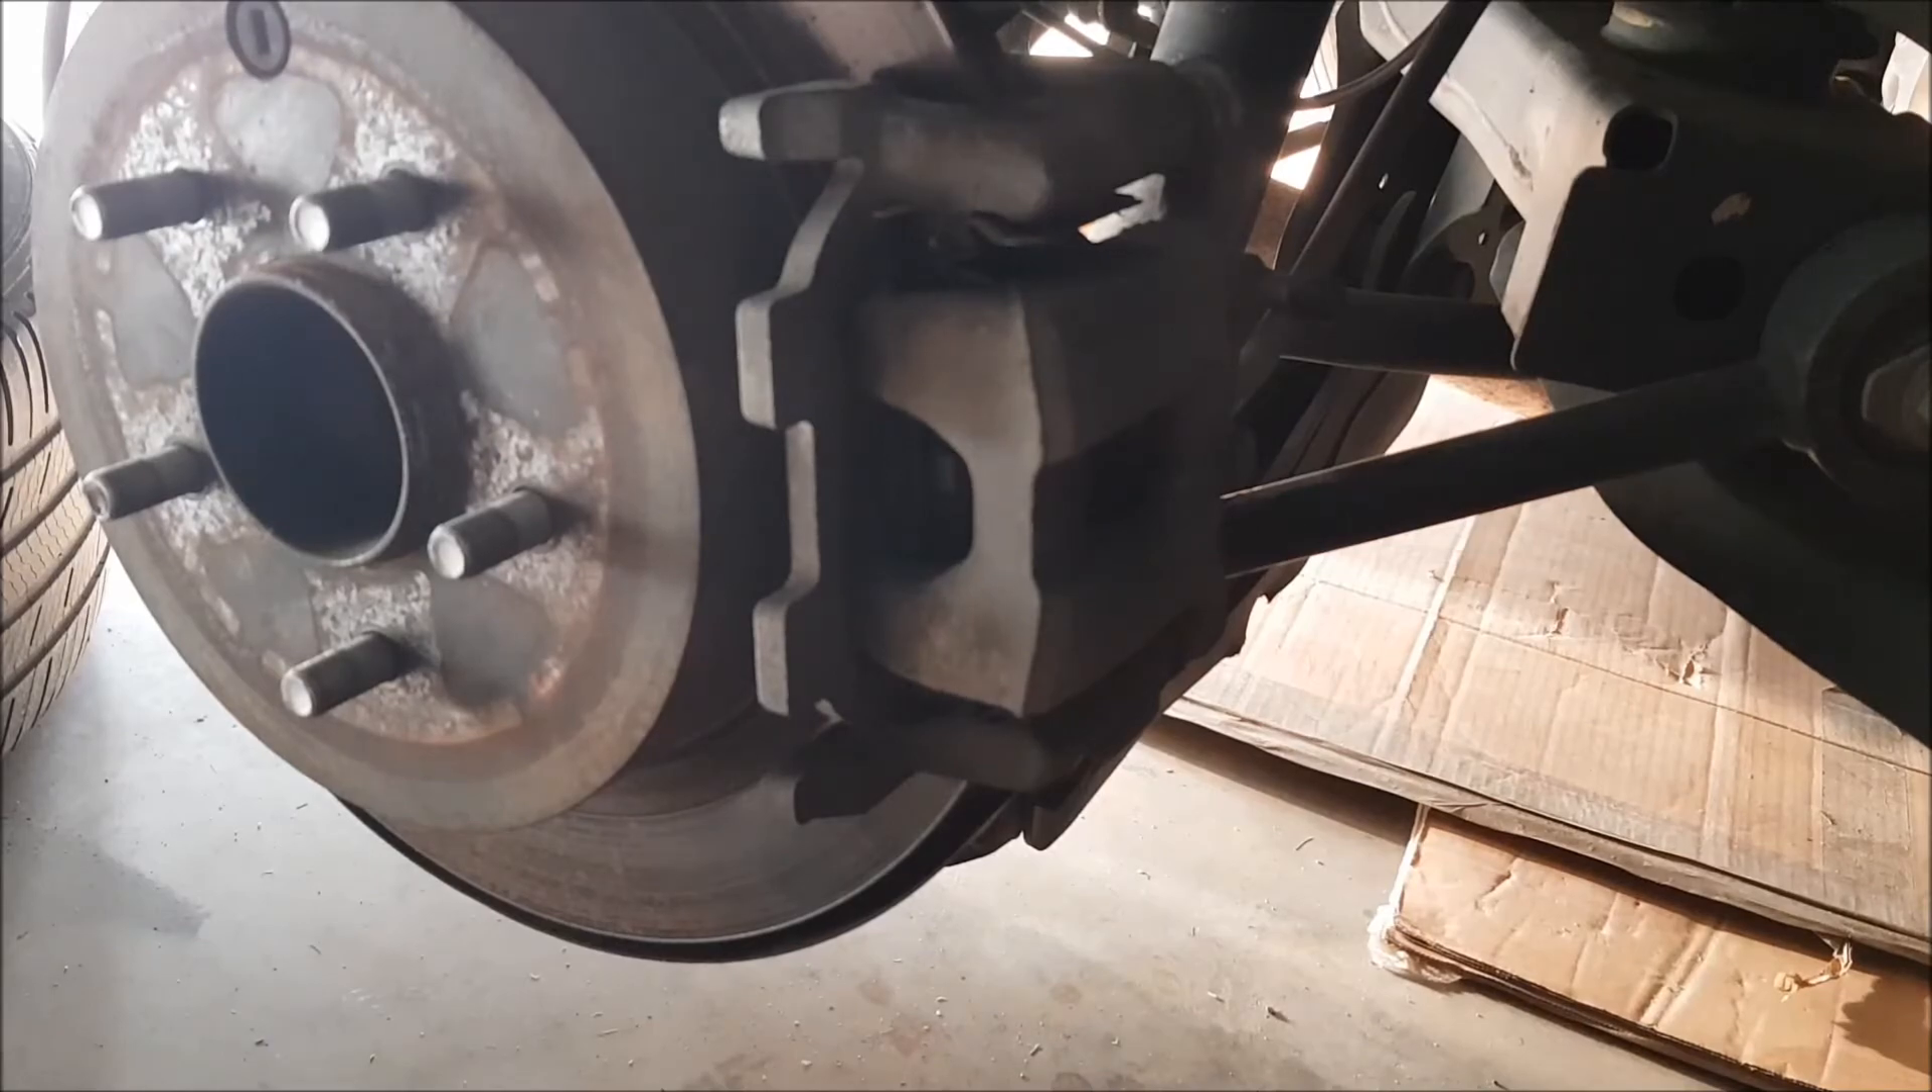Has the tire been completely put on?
No.